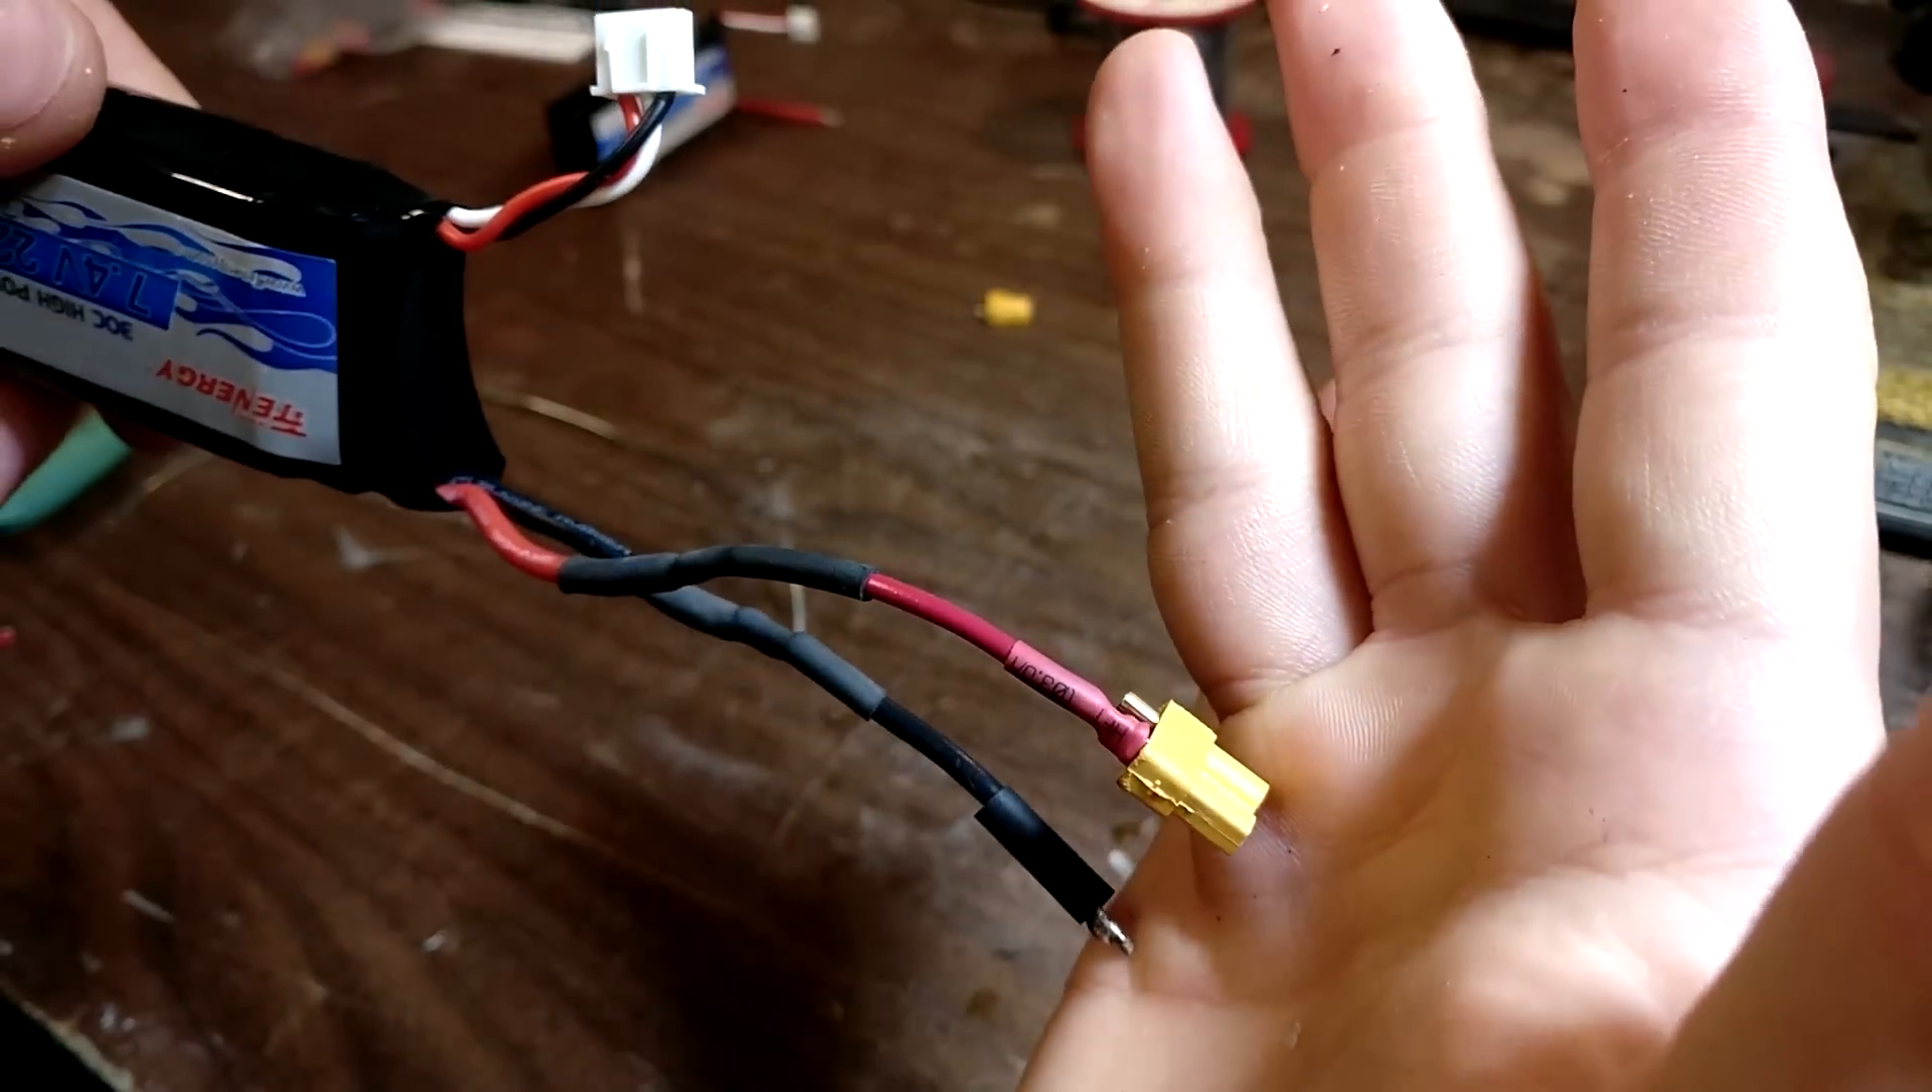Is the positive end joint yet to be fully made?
No.